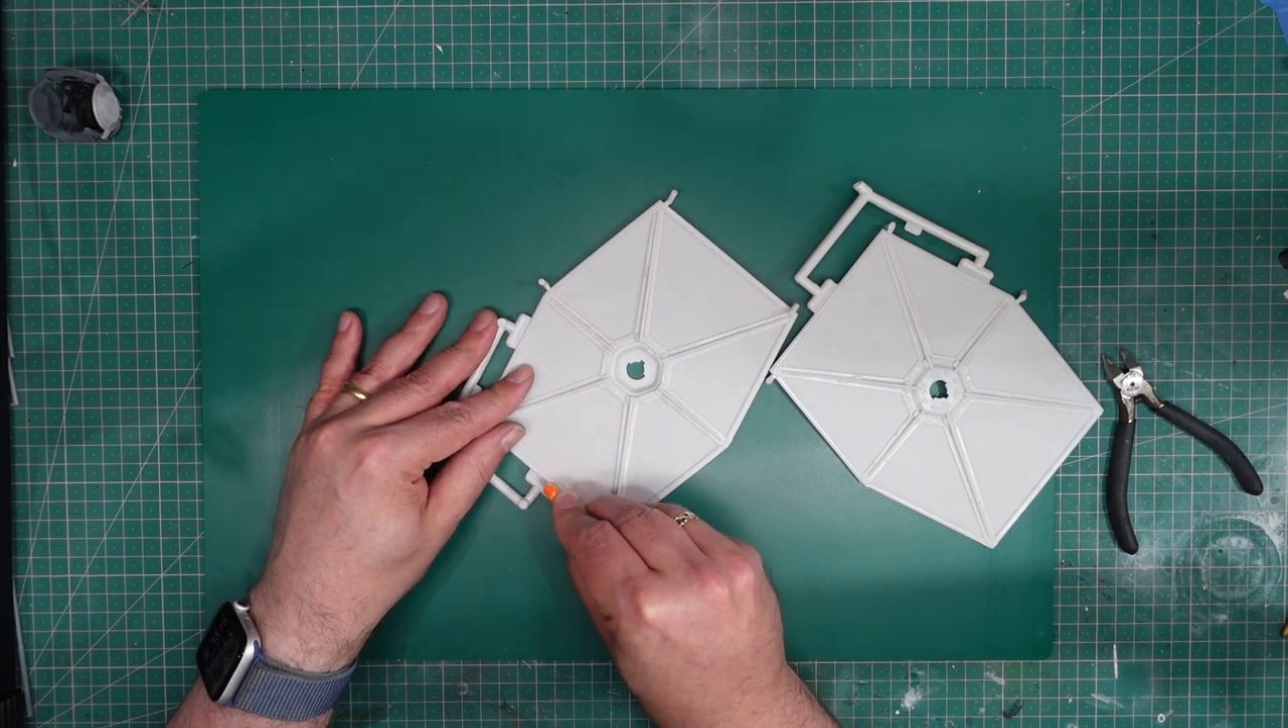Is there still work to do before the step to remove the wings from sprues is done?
Yes.